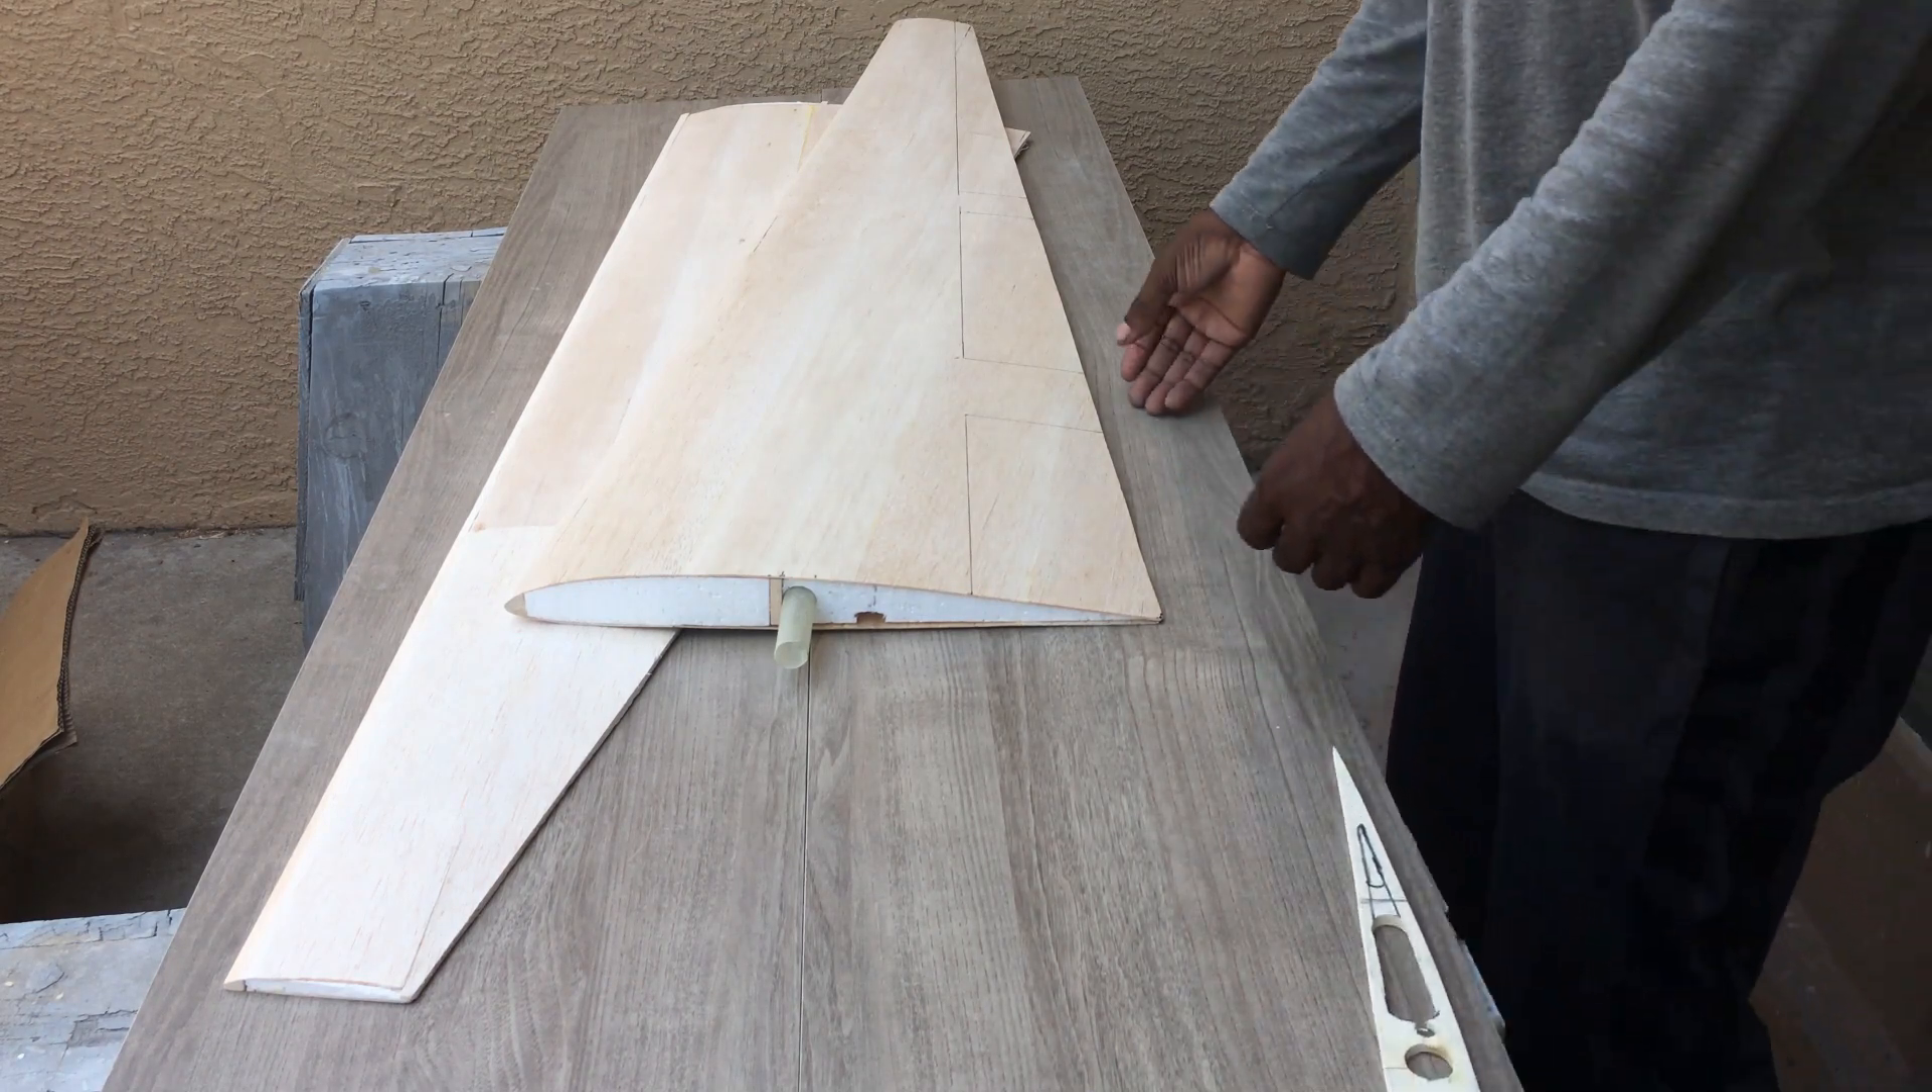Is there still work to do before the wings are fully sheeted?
No.